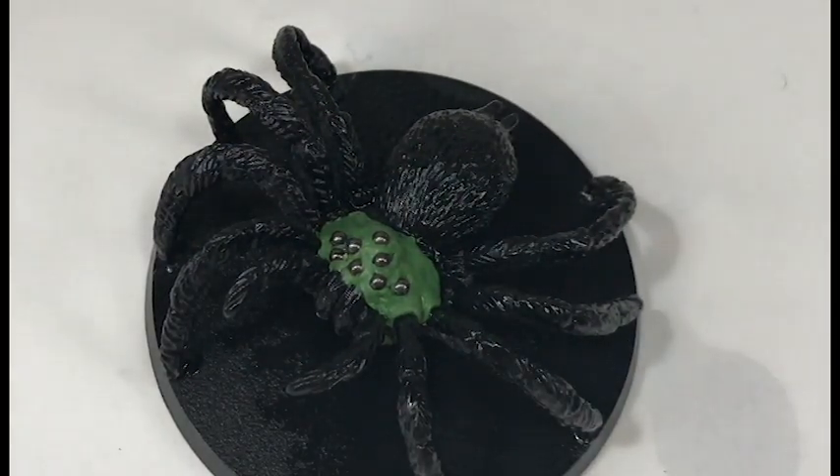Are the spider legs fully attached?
Yes.